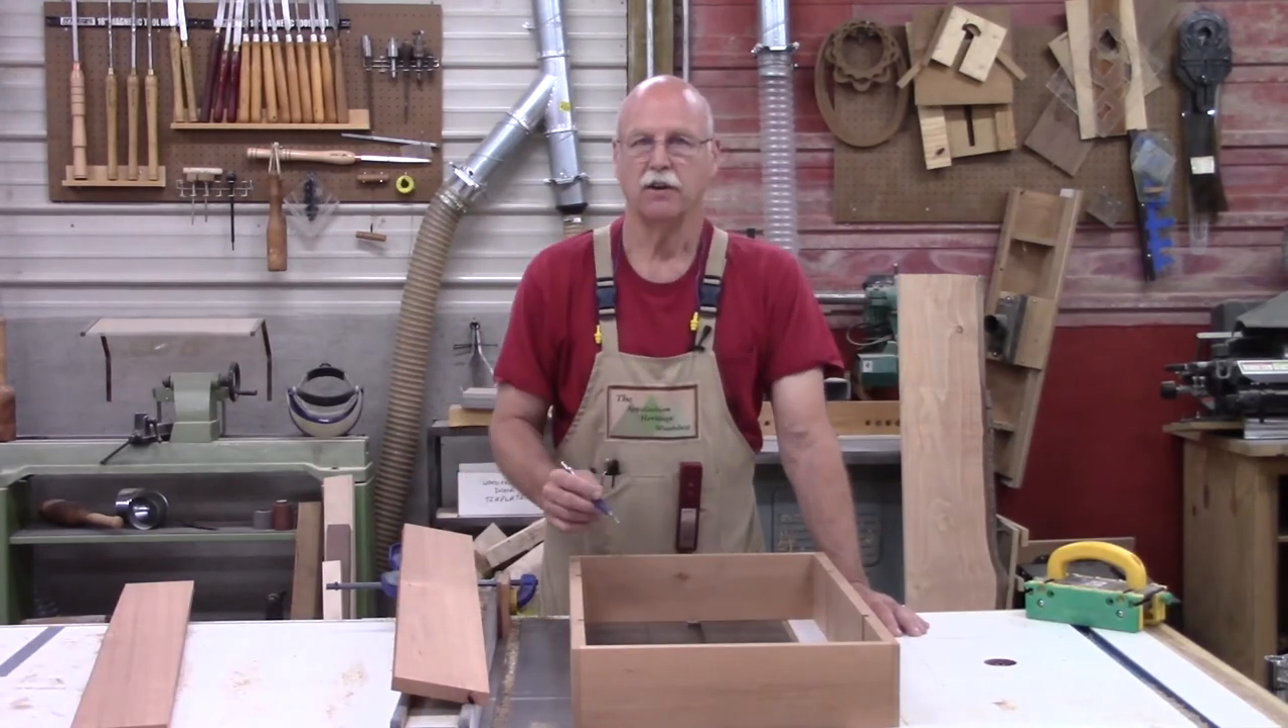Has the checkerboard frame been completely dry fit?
Yes.